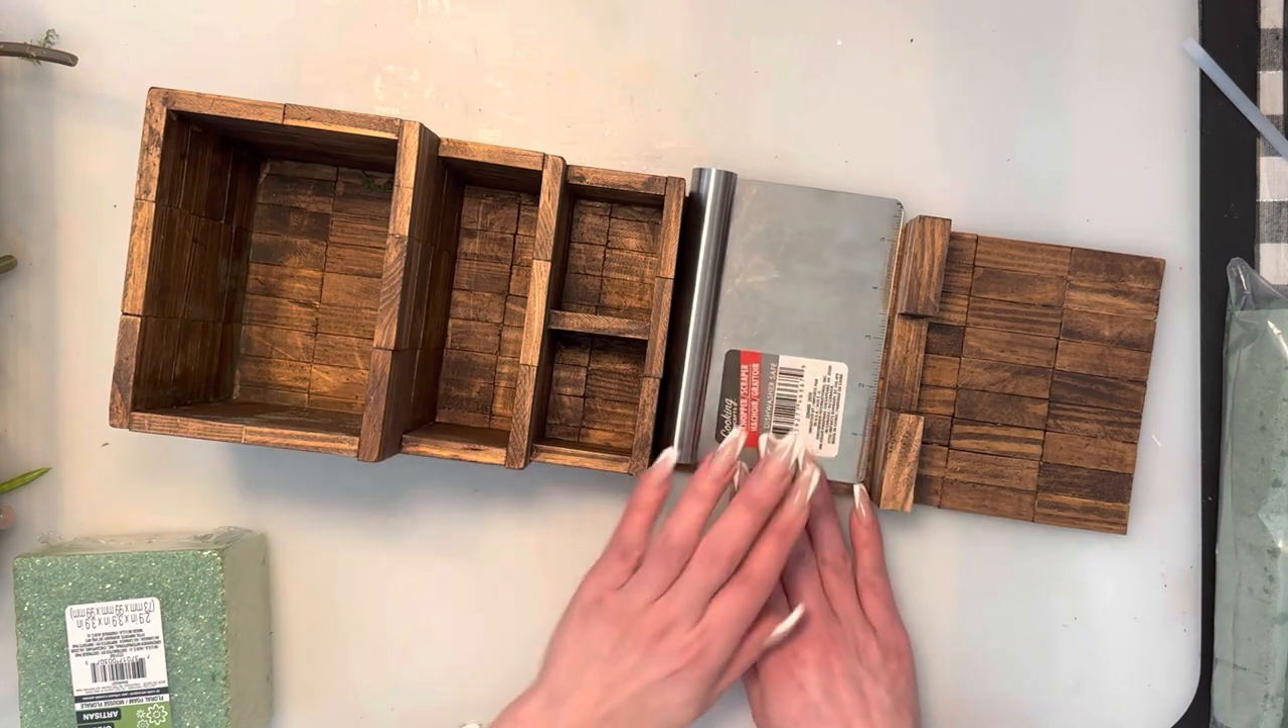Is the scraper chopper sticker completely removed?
No.